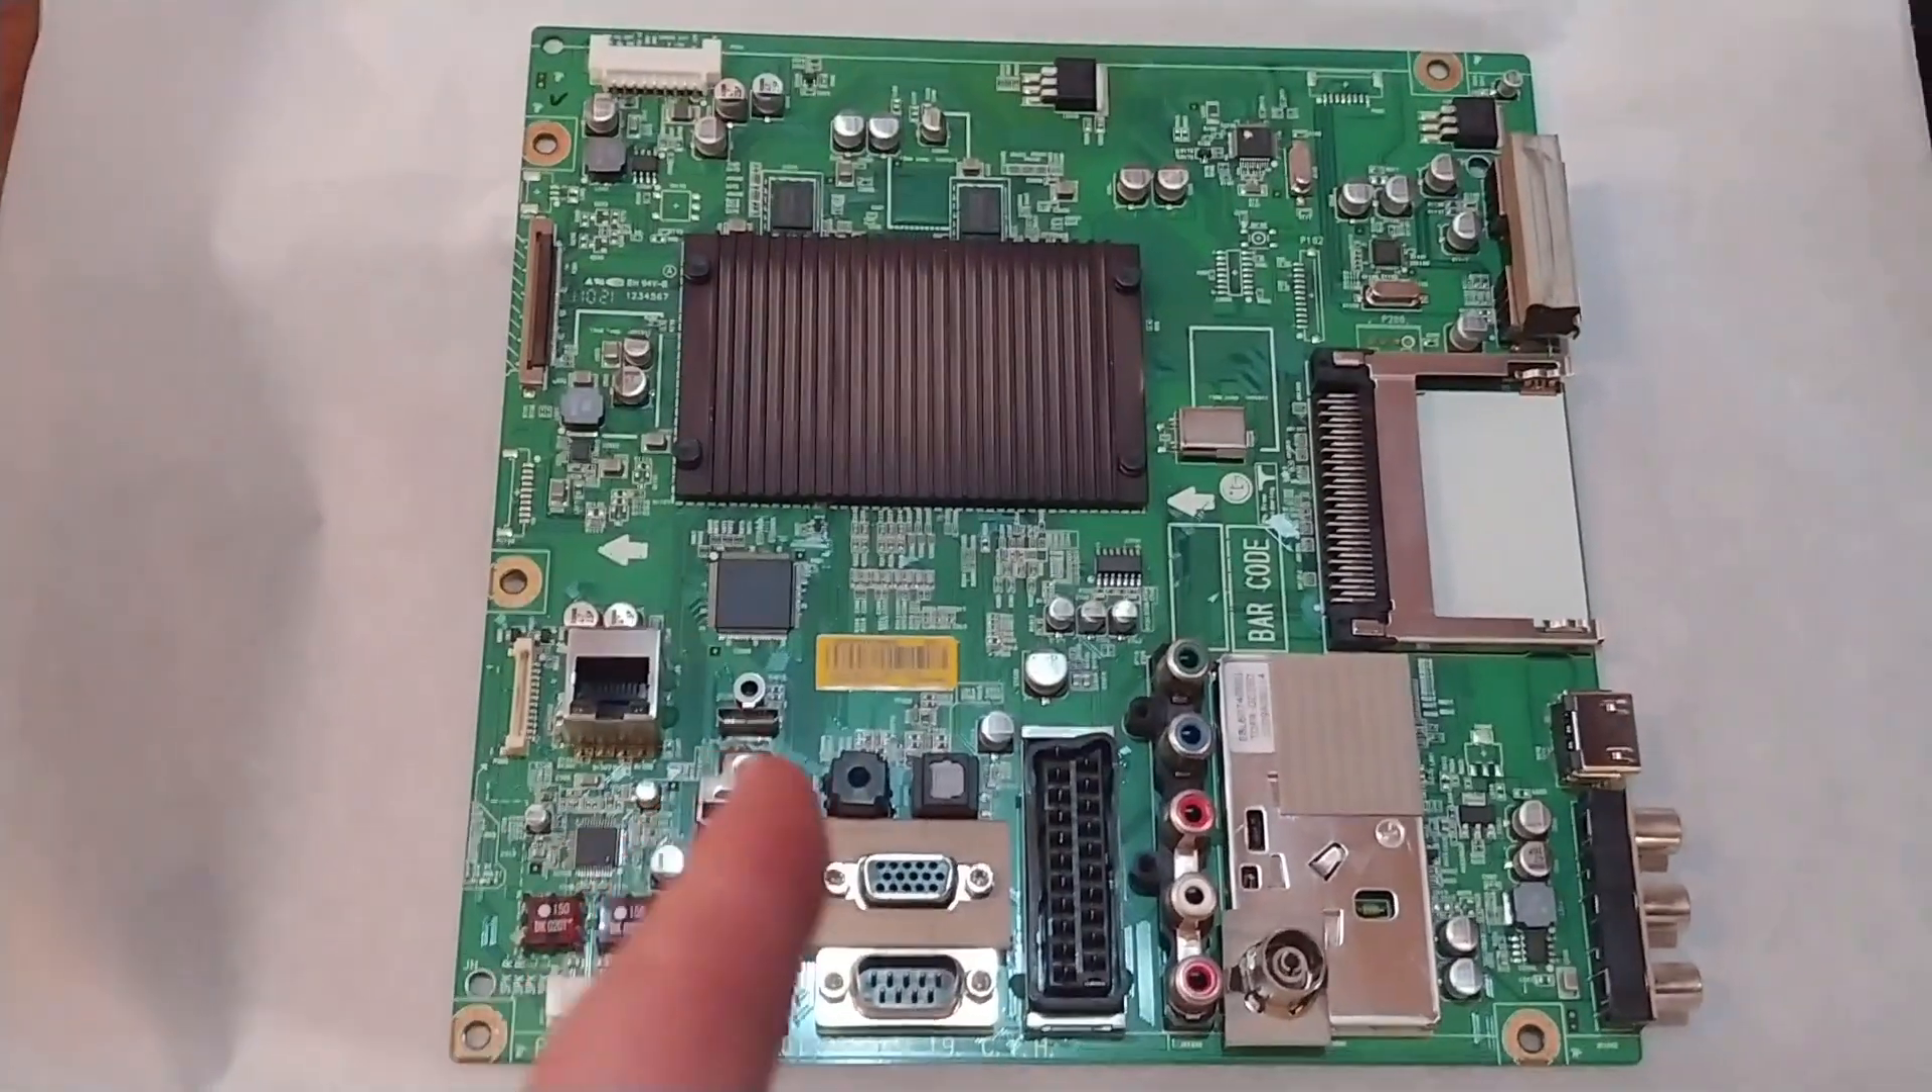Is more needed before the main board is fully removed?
No.